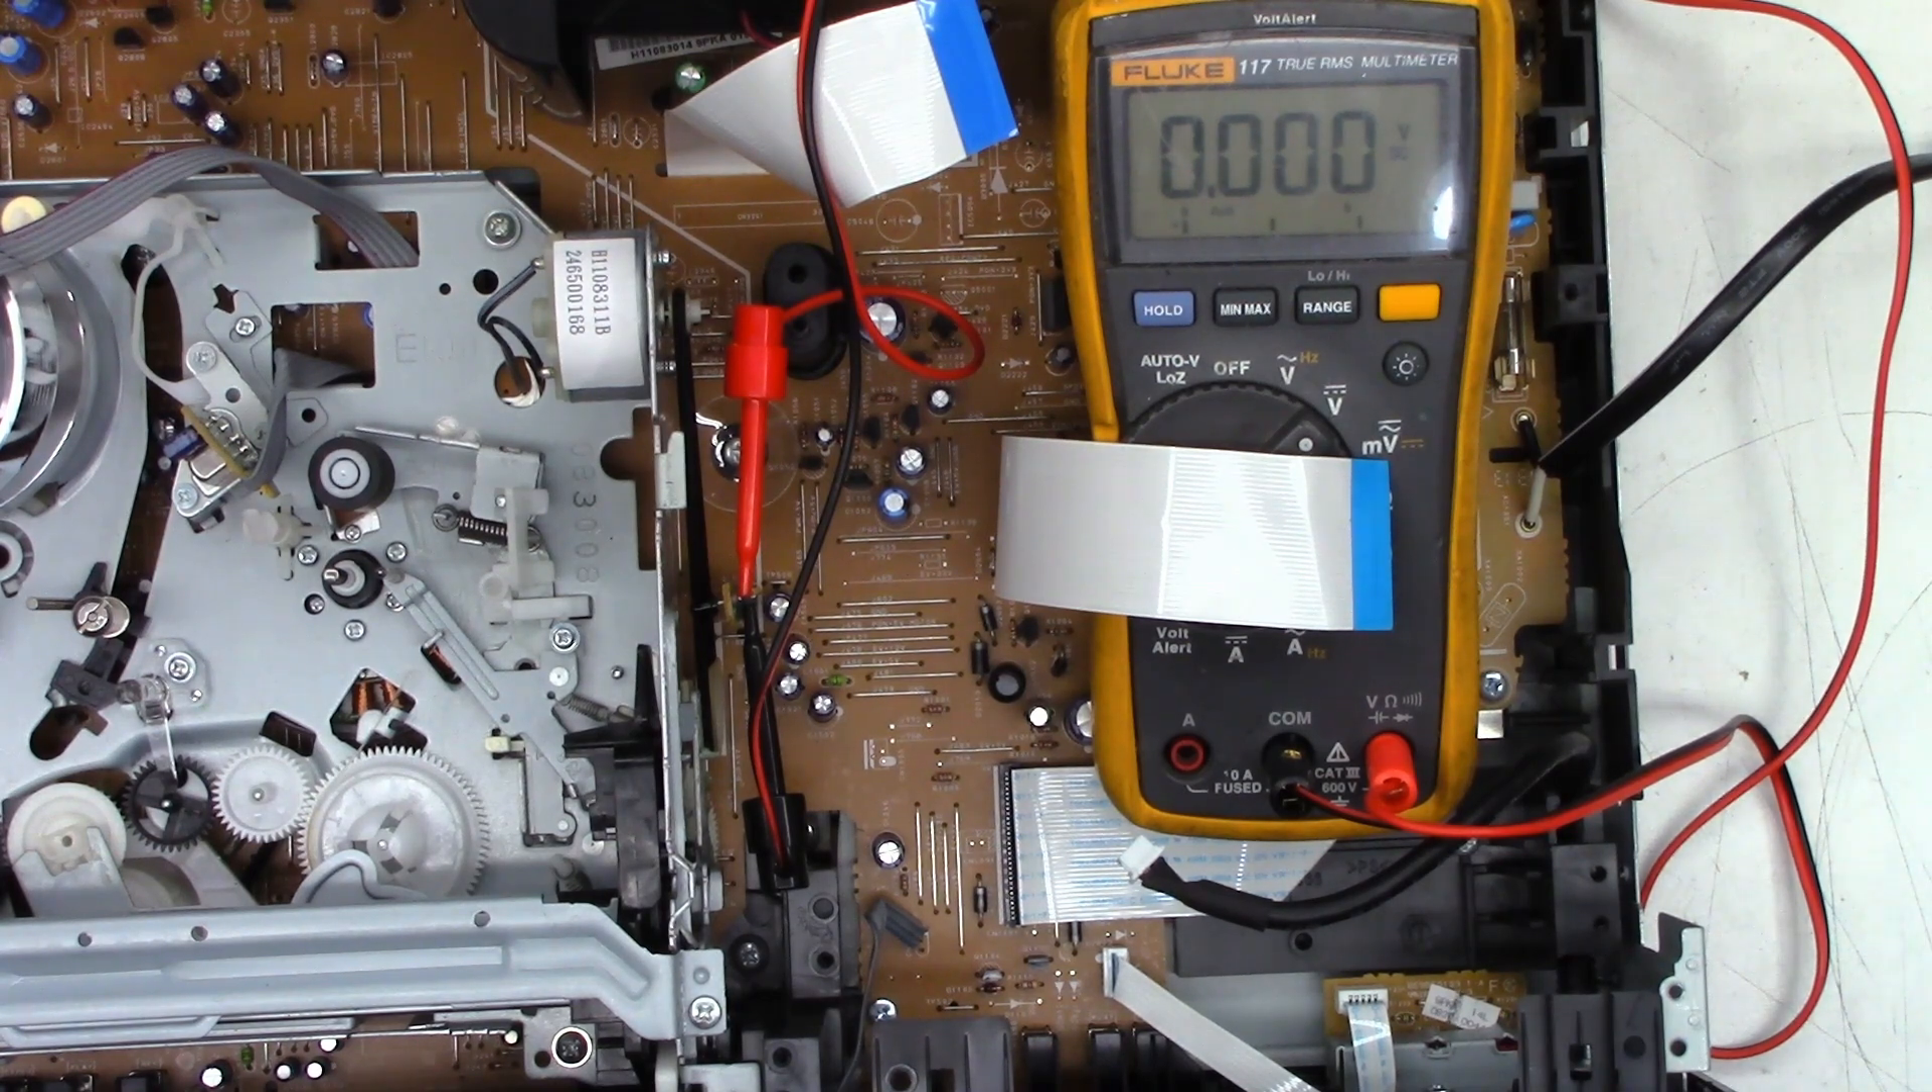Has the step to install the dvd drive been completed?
No.